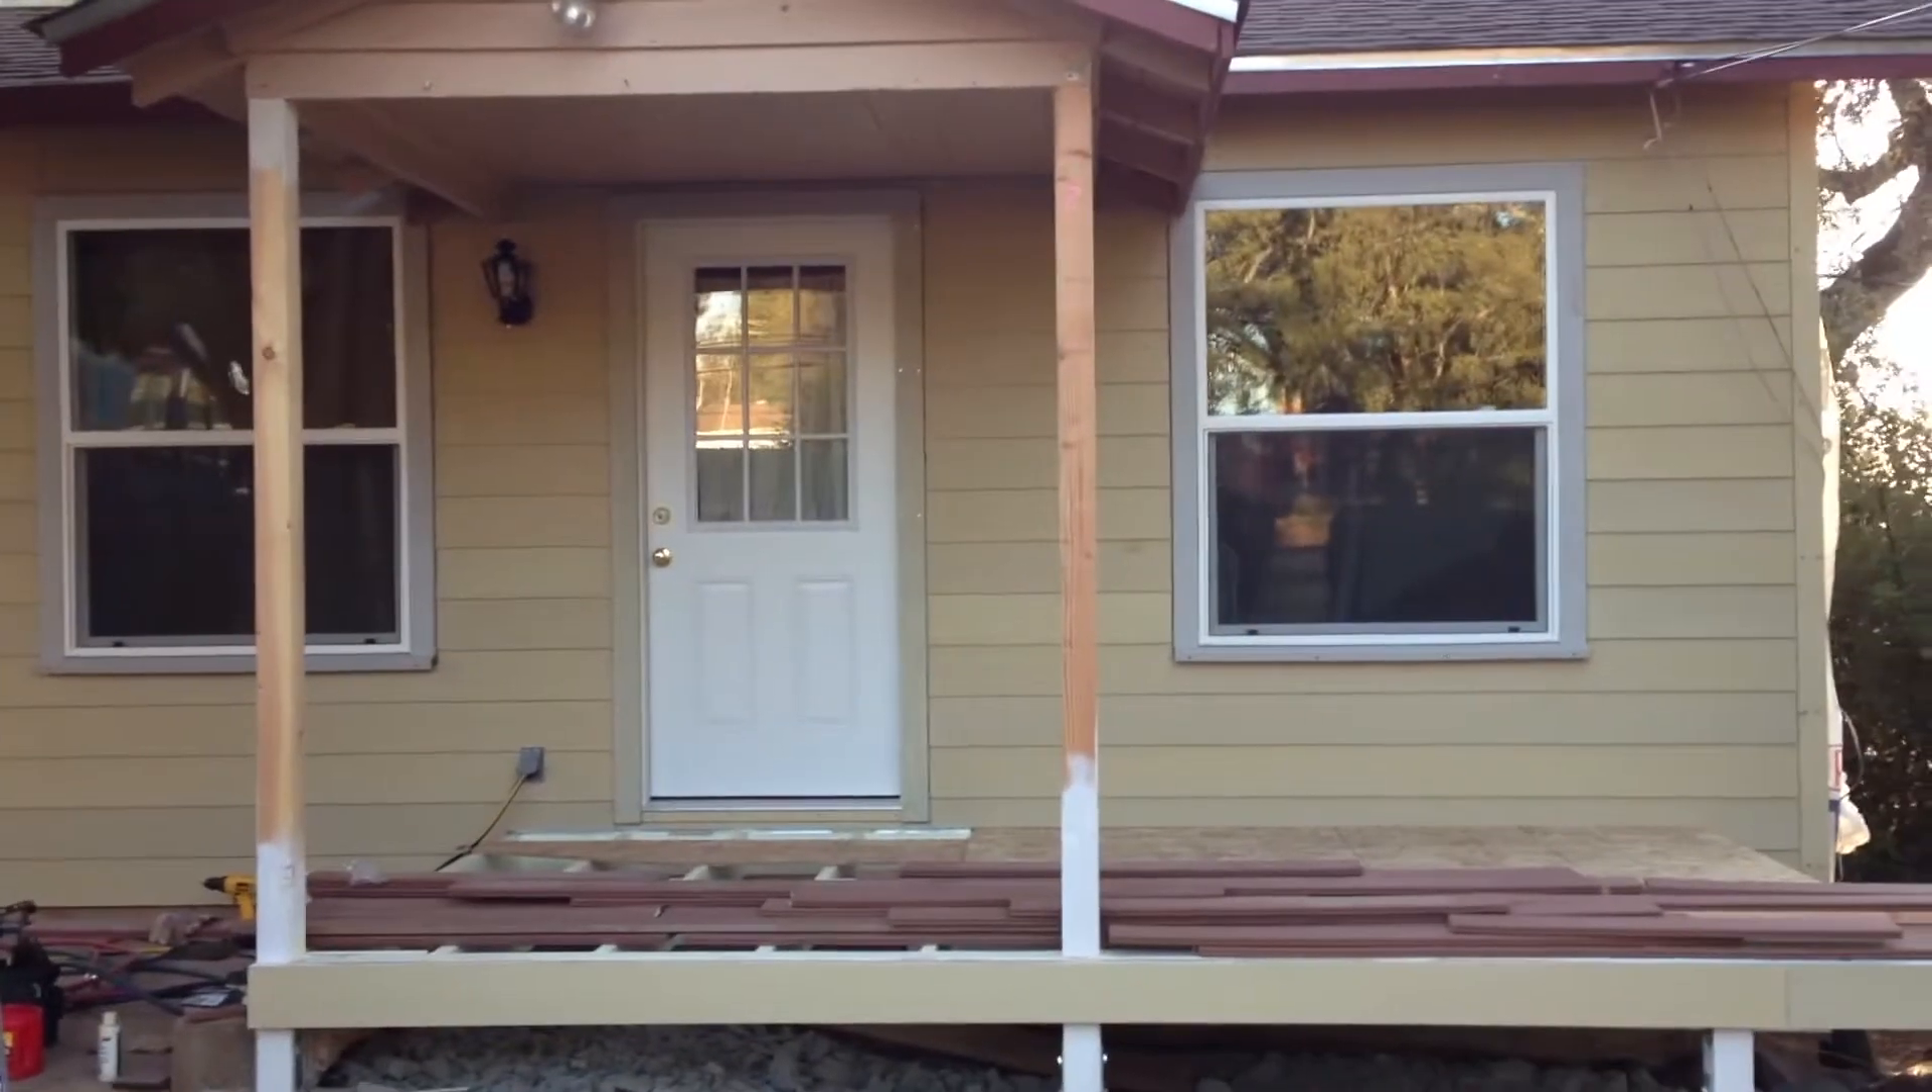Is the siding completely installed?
Yes.